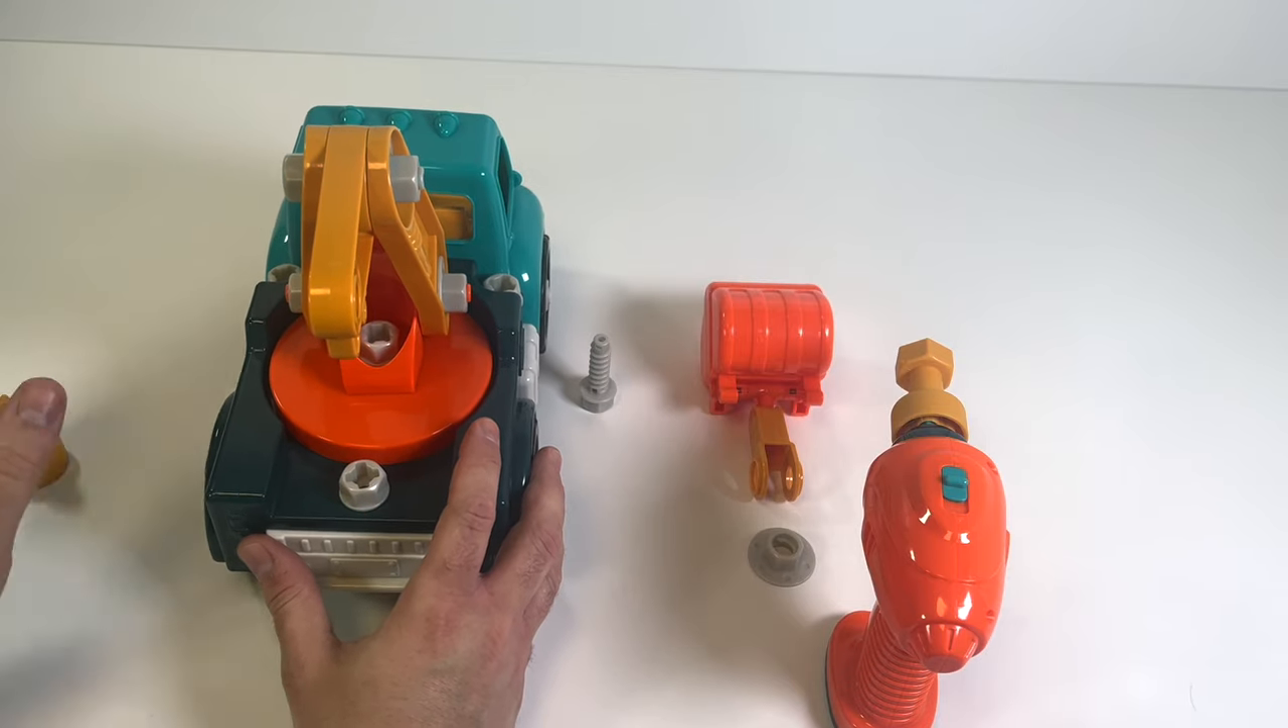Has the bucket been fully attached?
No.